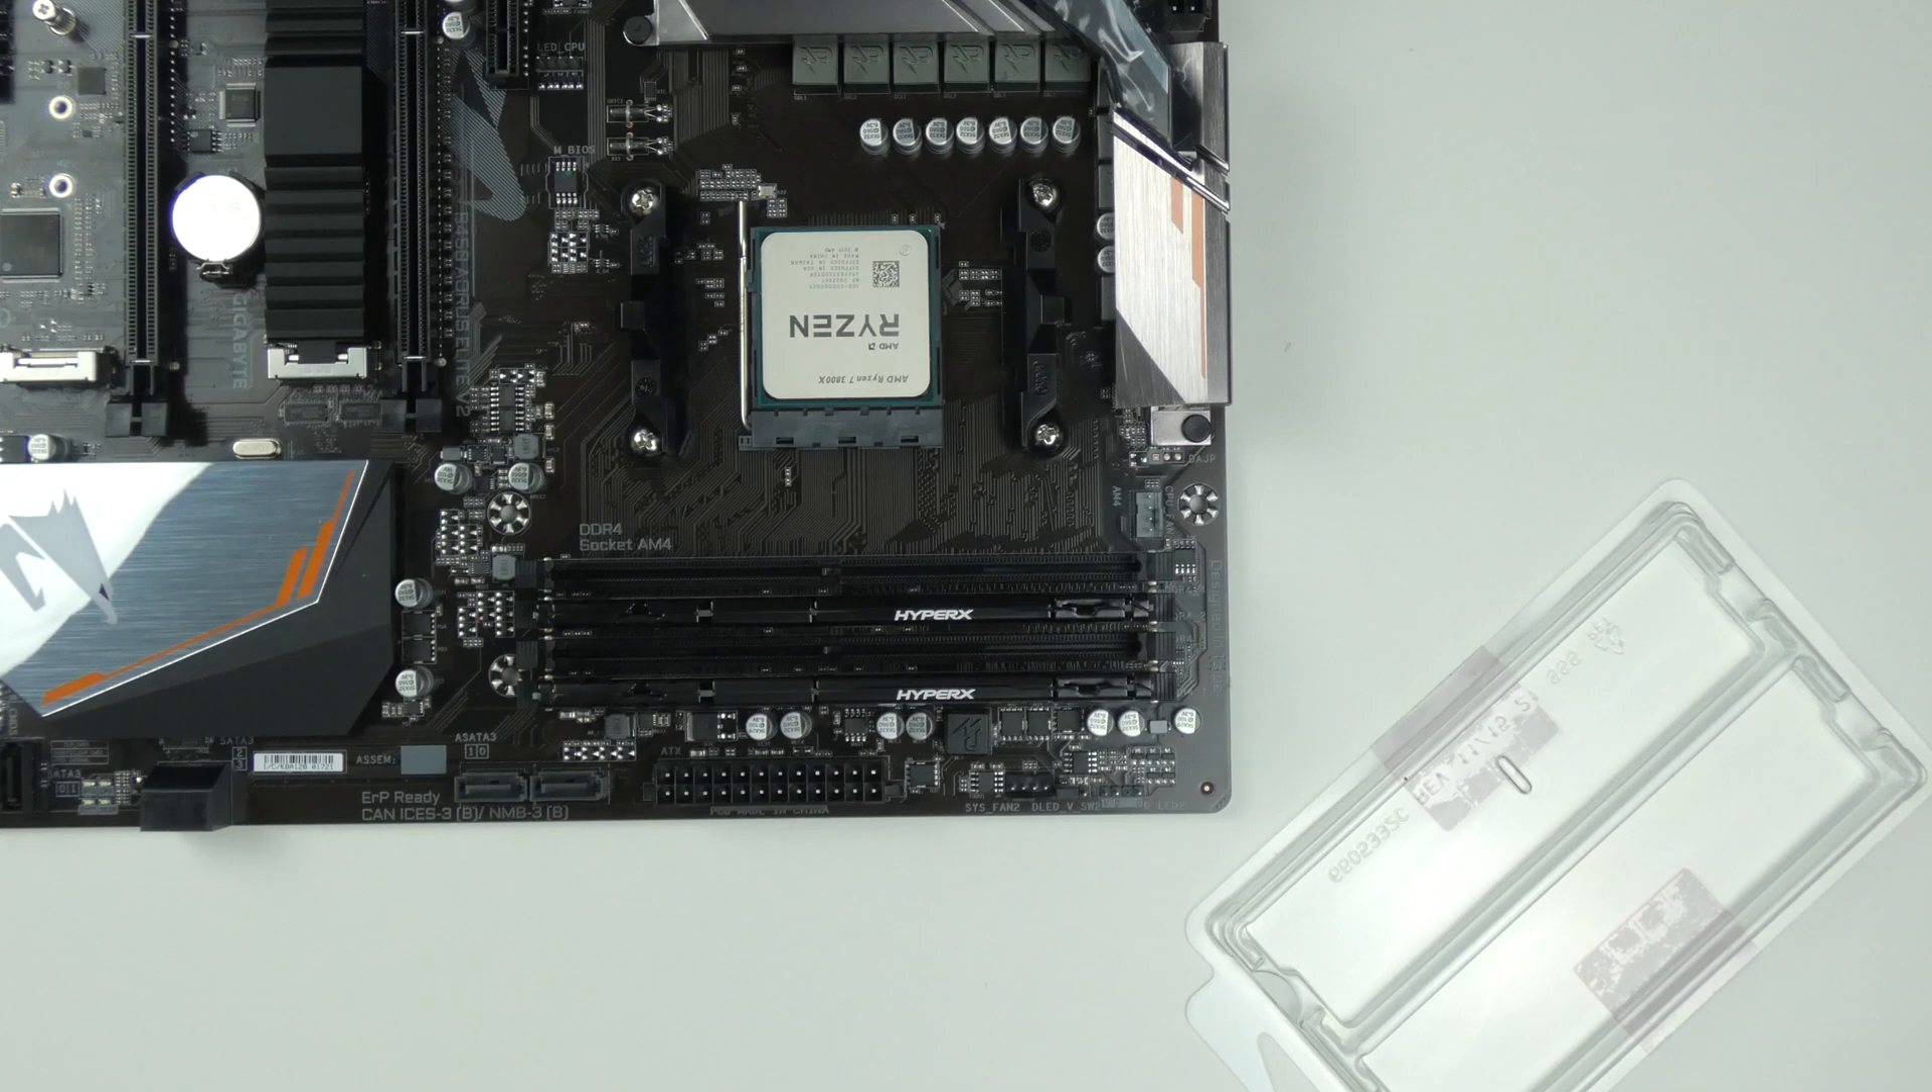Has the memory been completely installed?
Yes.